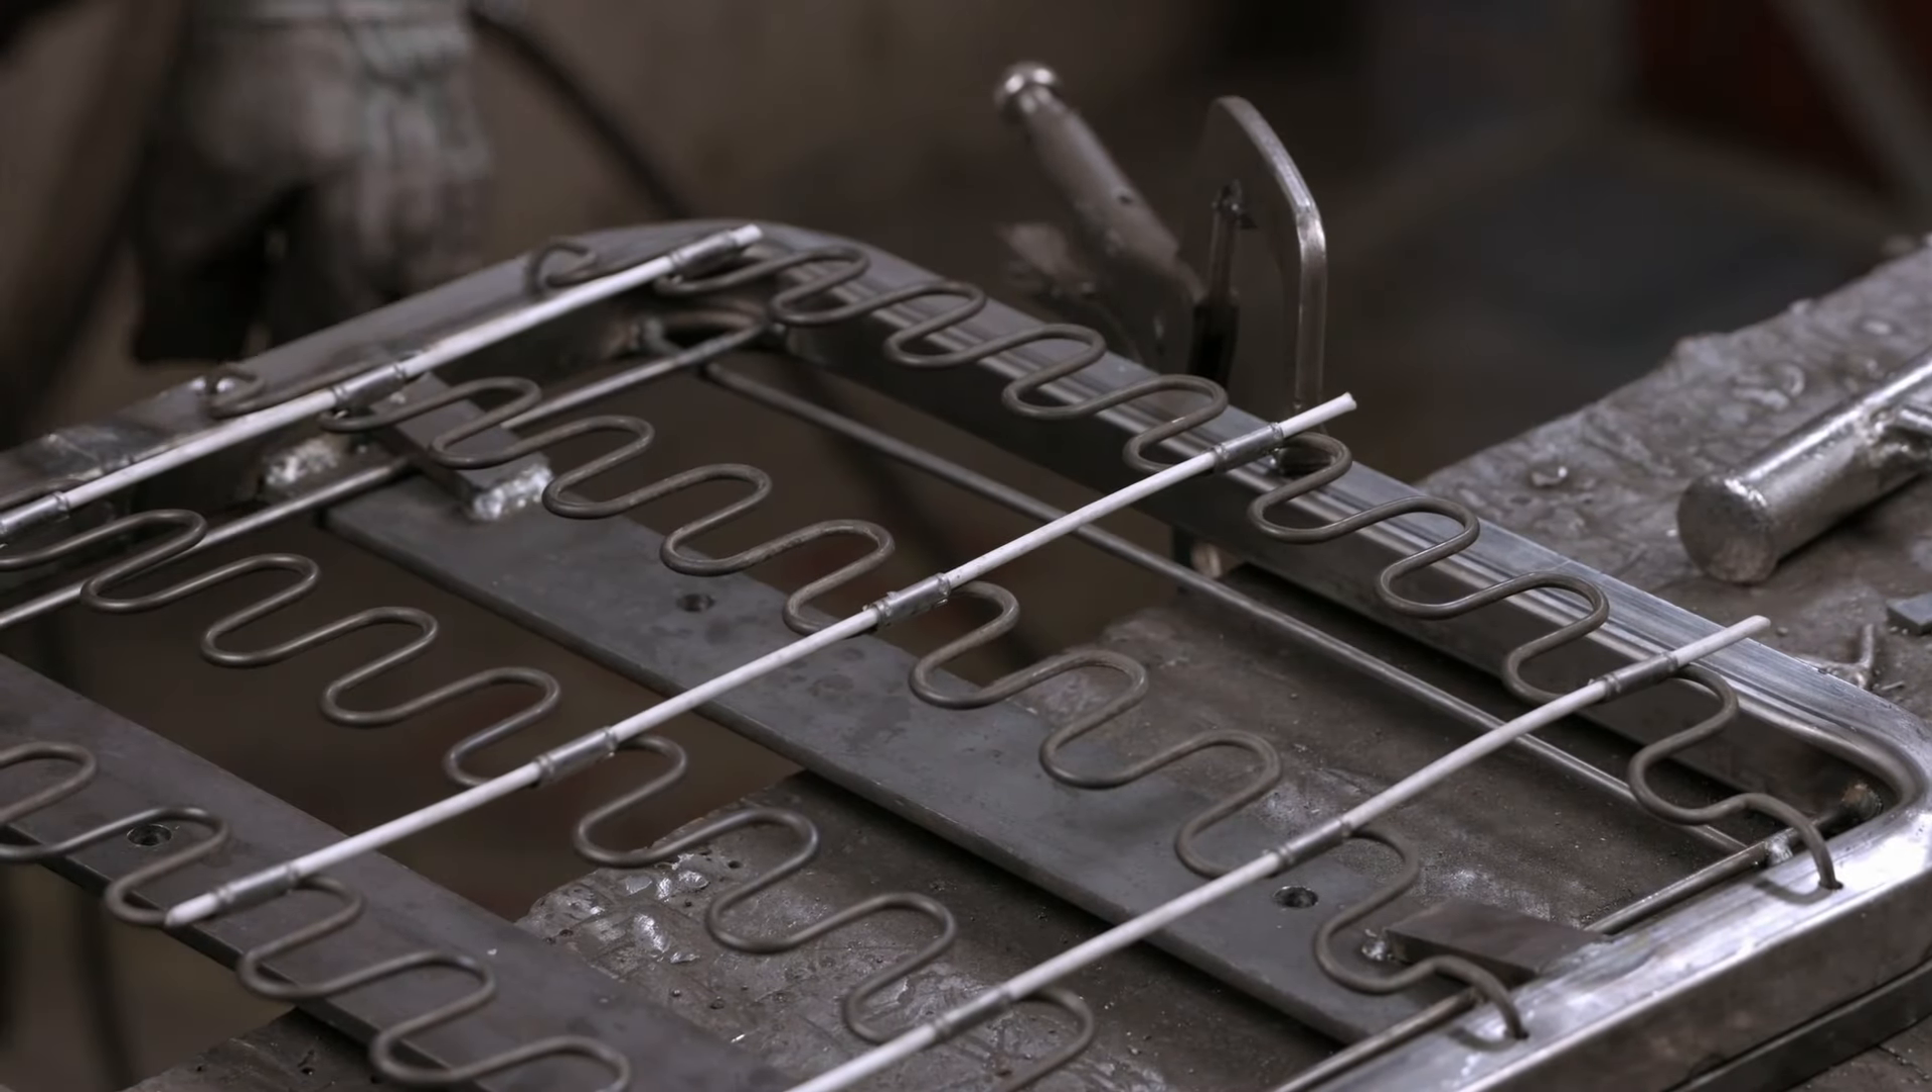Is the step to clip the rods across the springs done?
Yes.